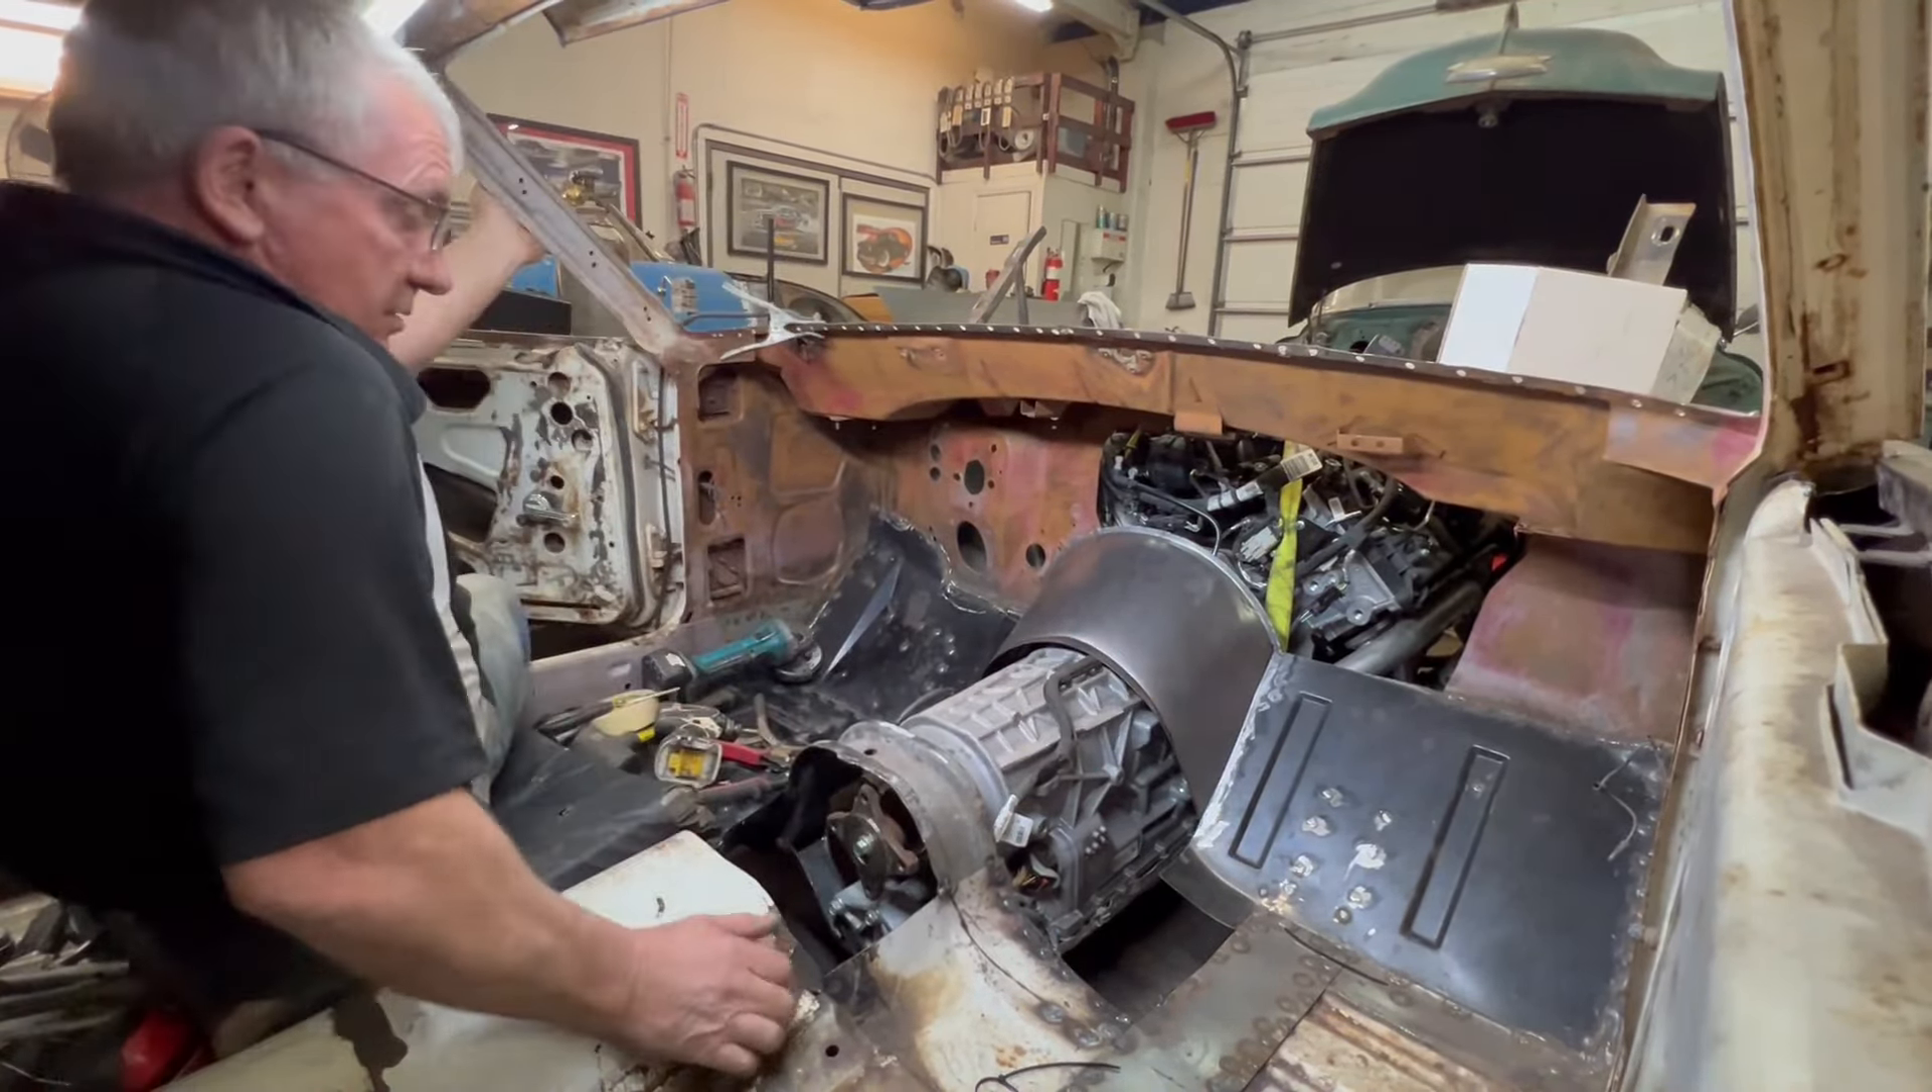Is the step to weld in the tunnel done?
No.